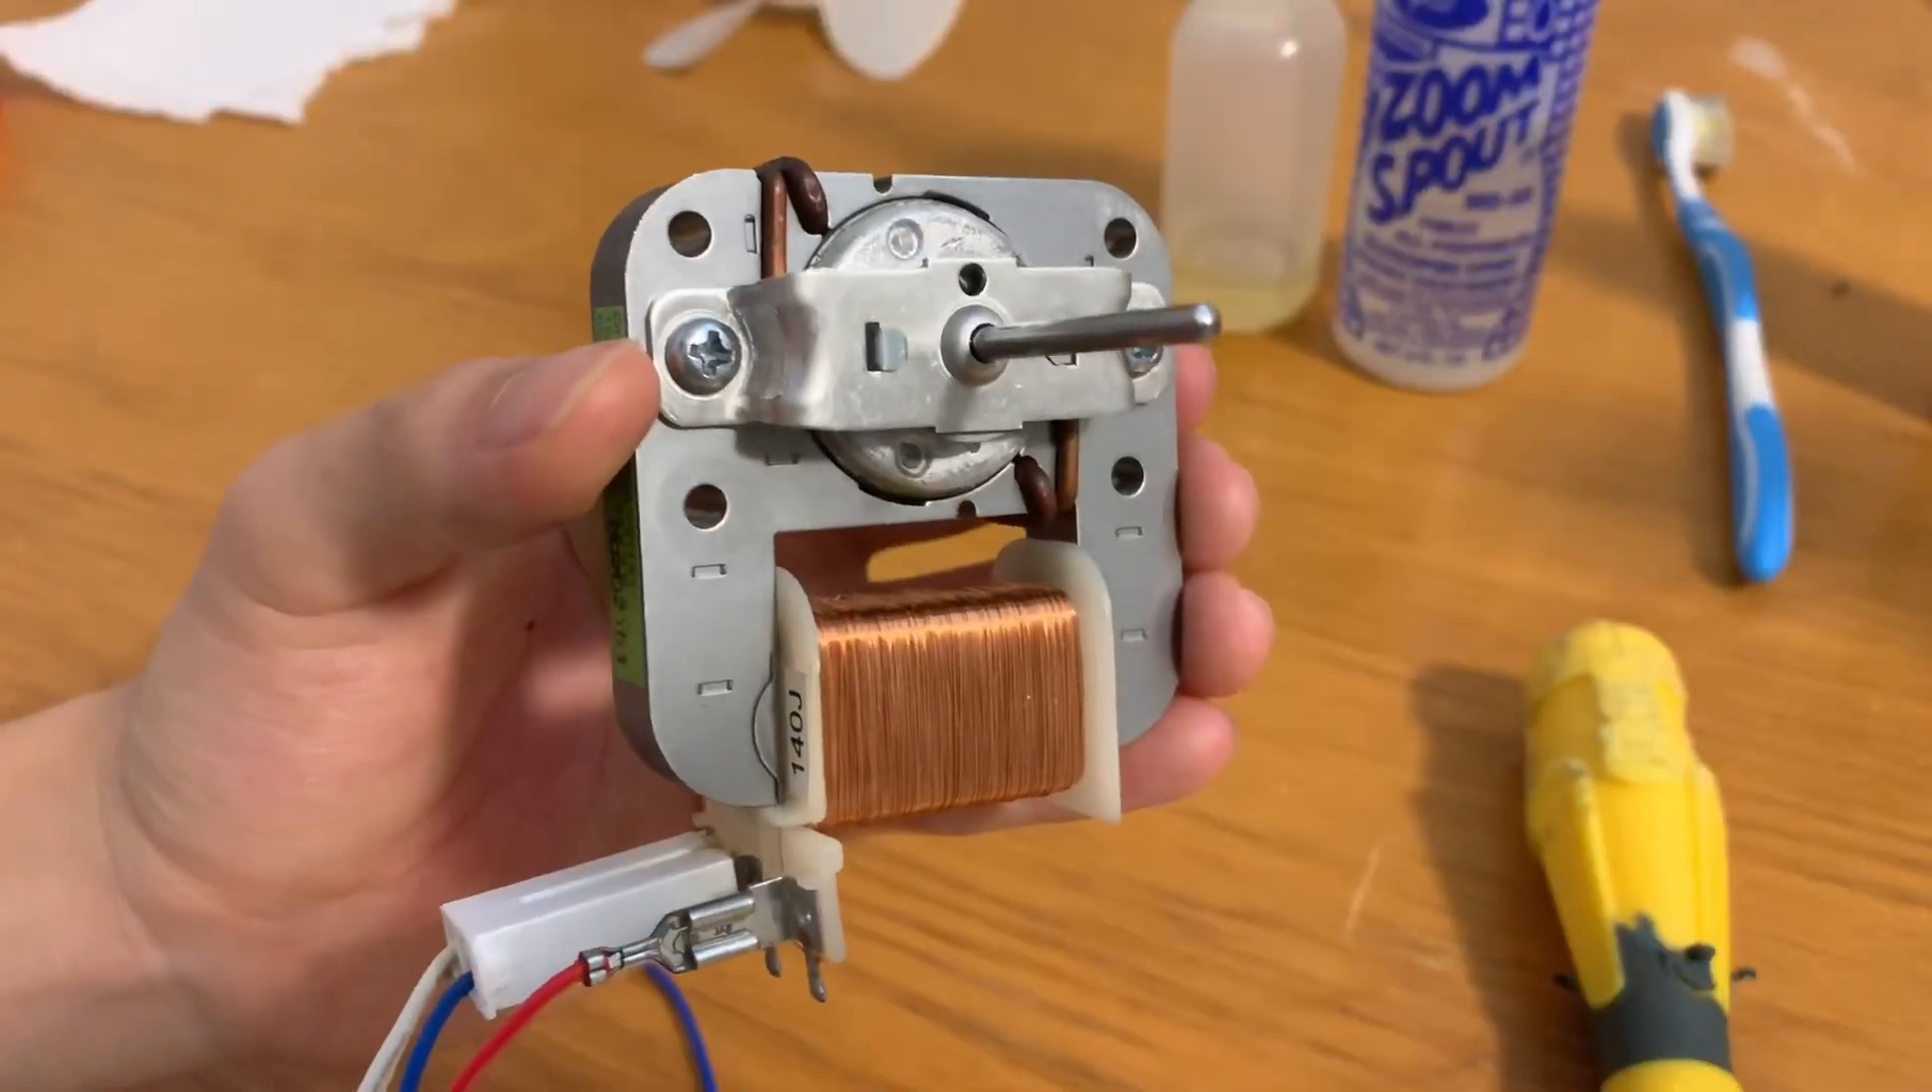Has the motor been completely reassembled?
Yes.